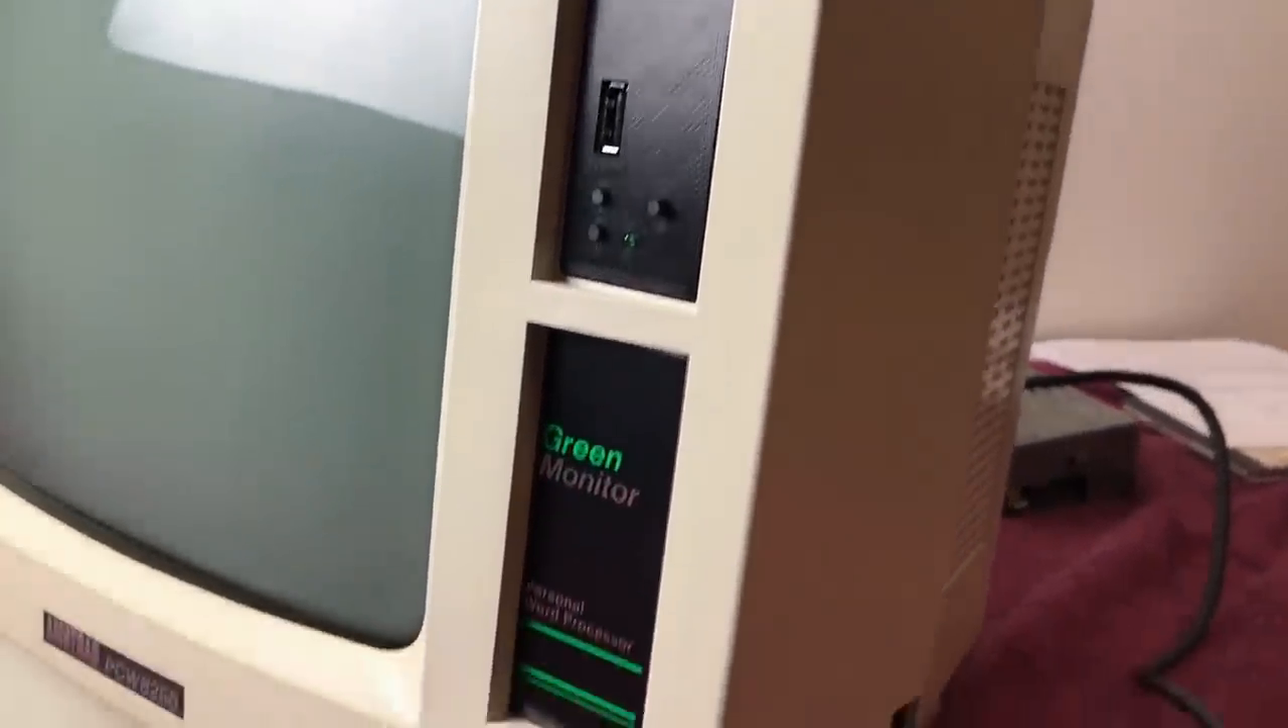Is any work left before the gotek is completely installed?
No.